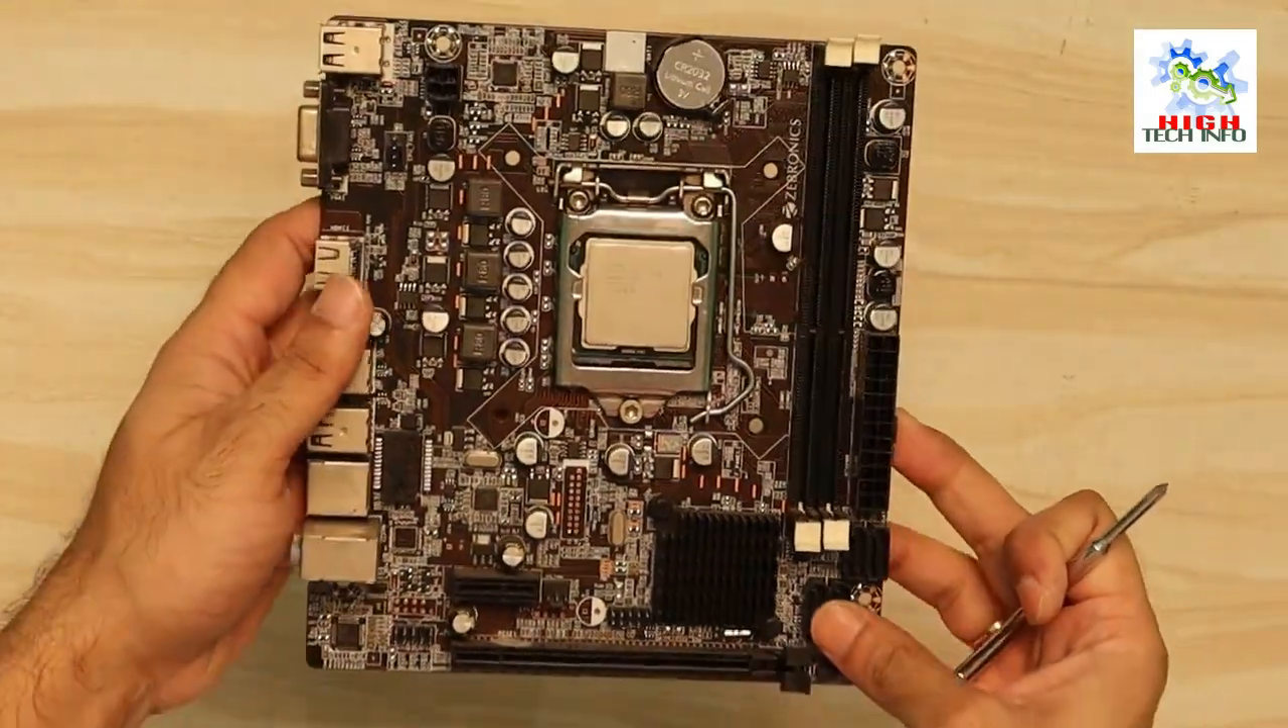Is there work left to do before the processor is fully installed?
No.